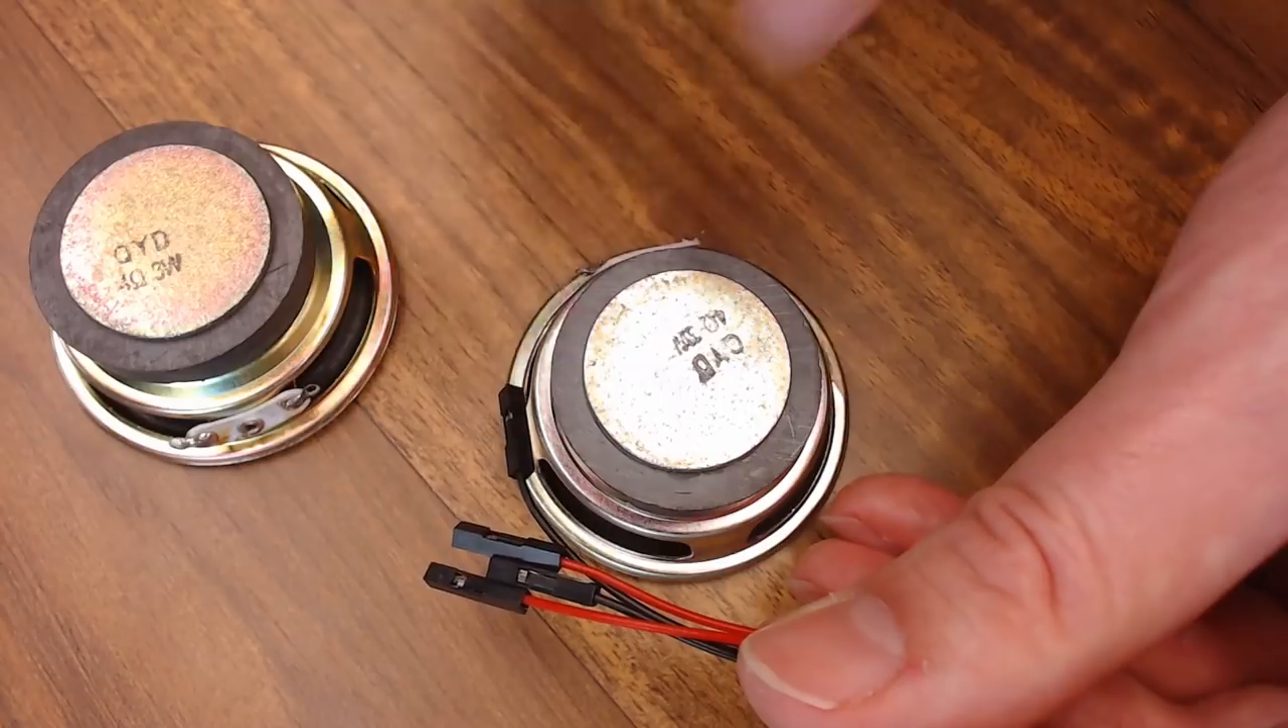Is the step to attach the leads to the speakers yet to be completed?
Yes.